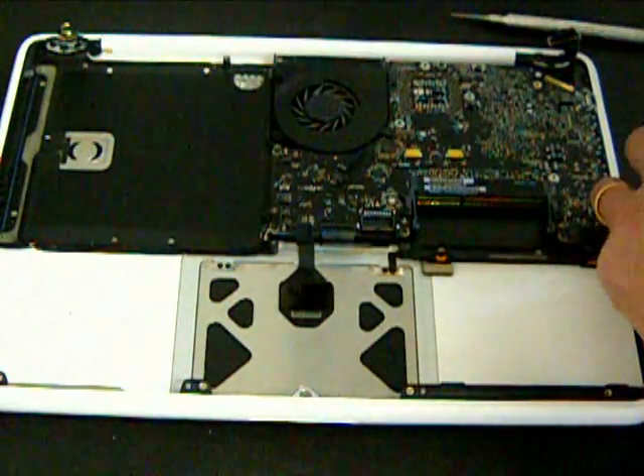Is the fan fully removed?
No.